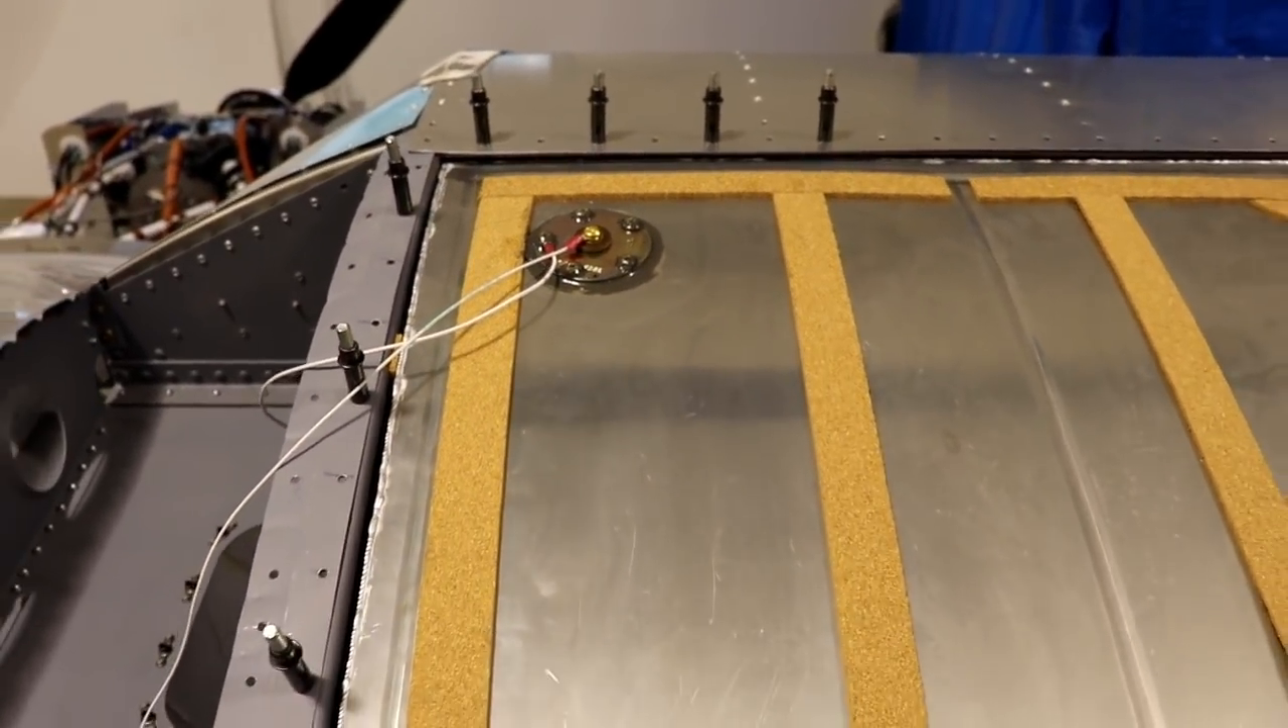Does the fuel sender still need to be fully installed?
No.